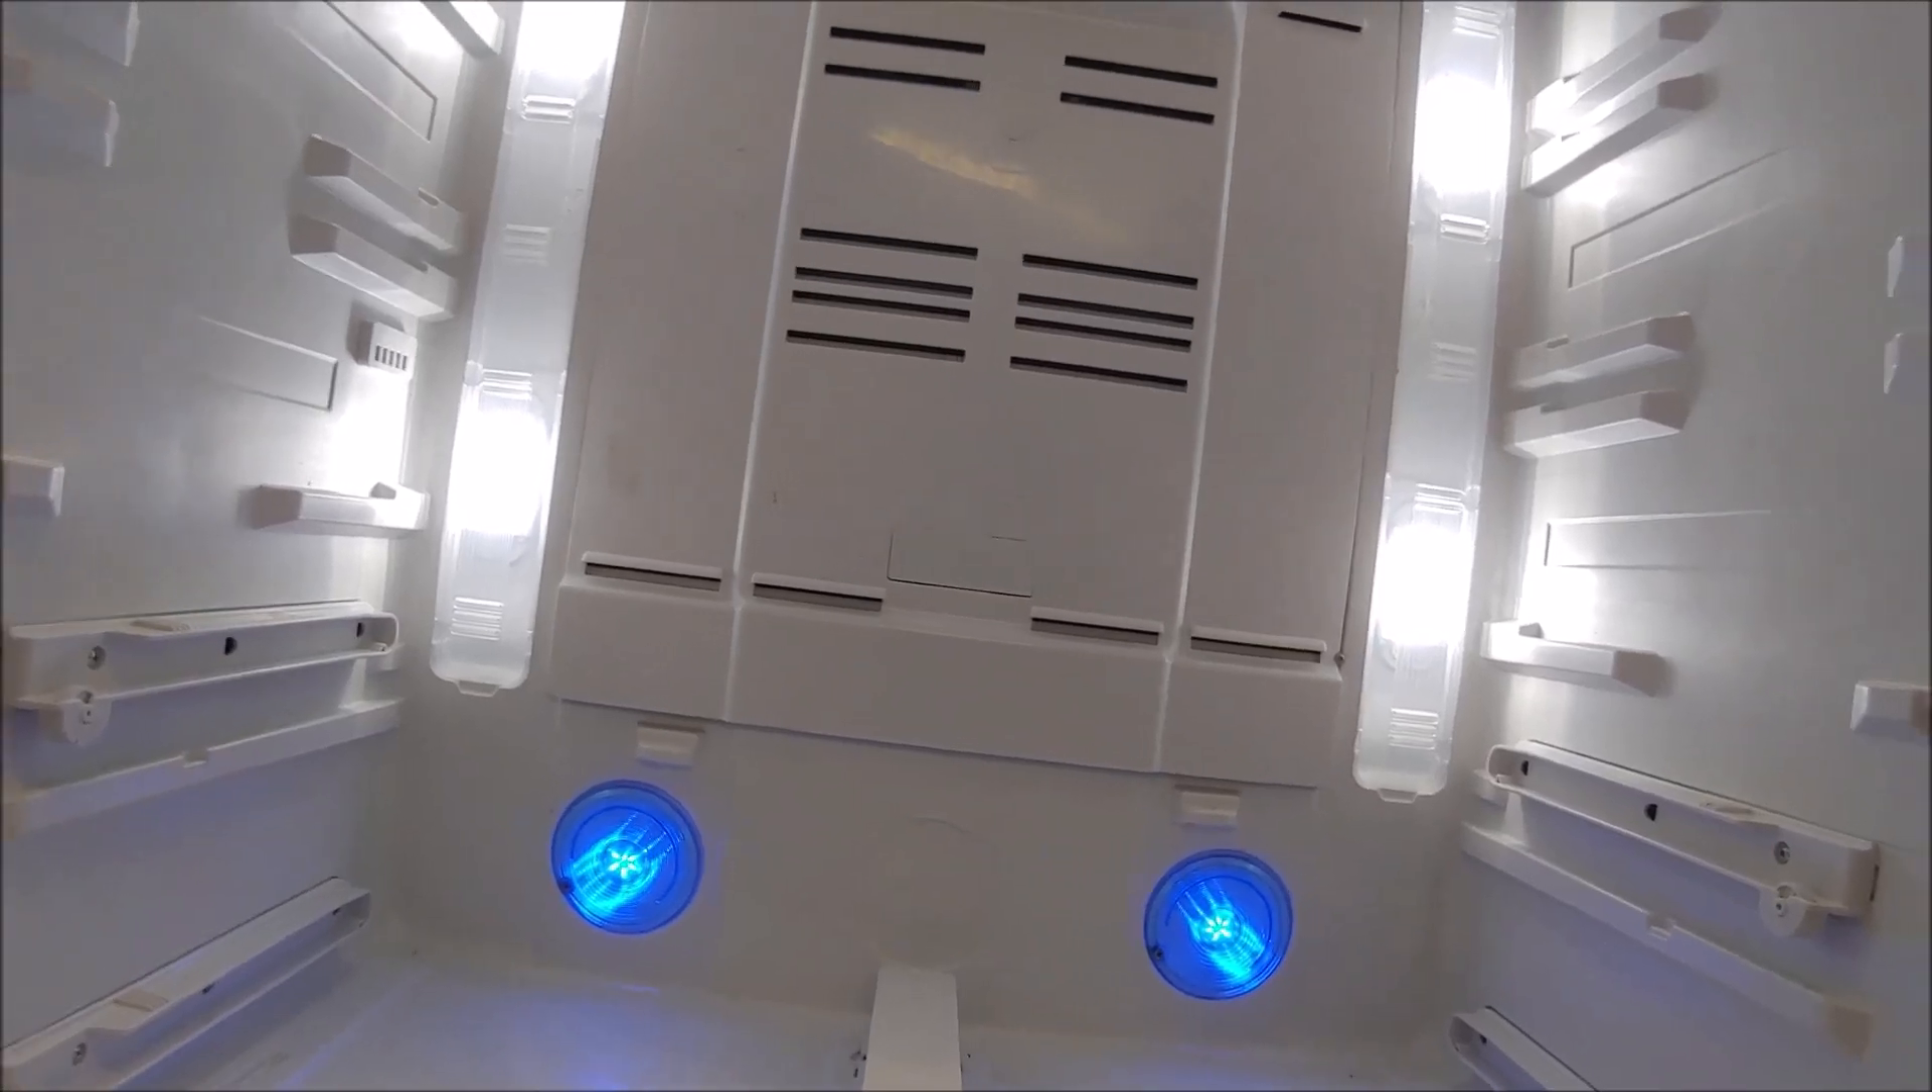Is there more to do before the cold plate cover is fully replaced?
No.